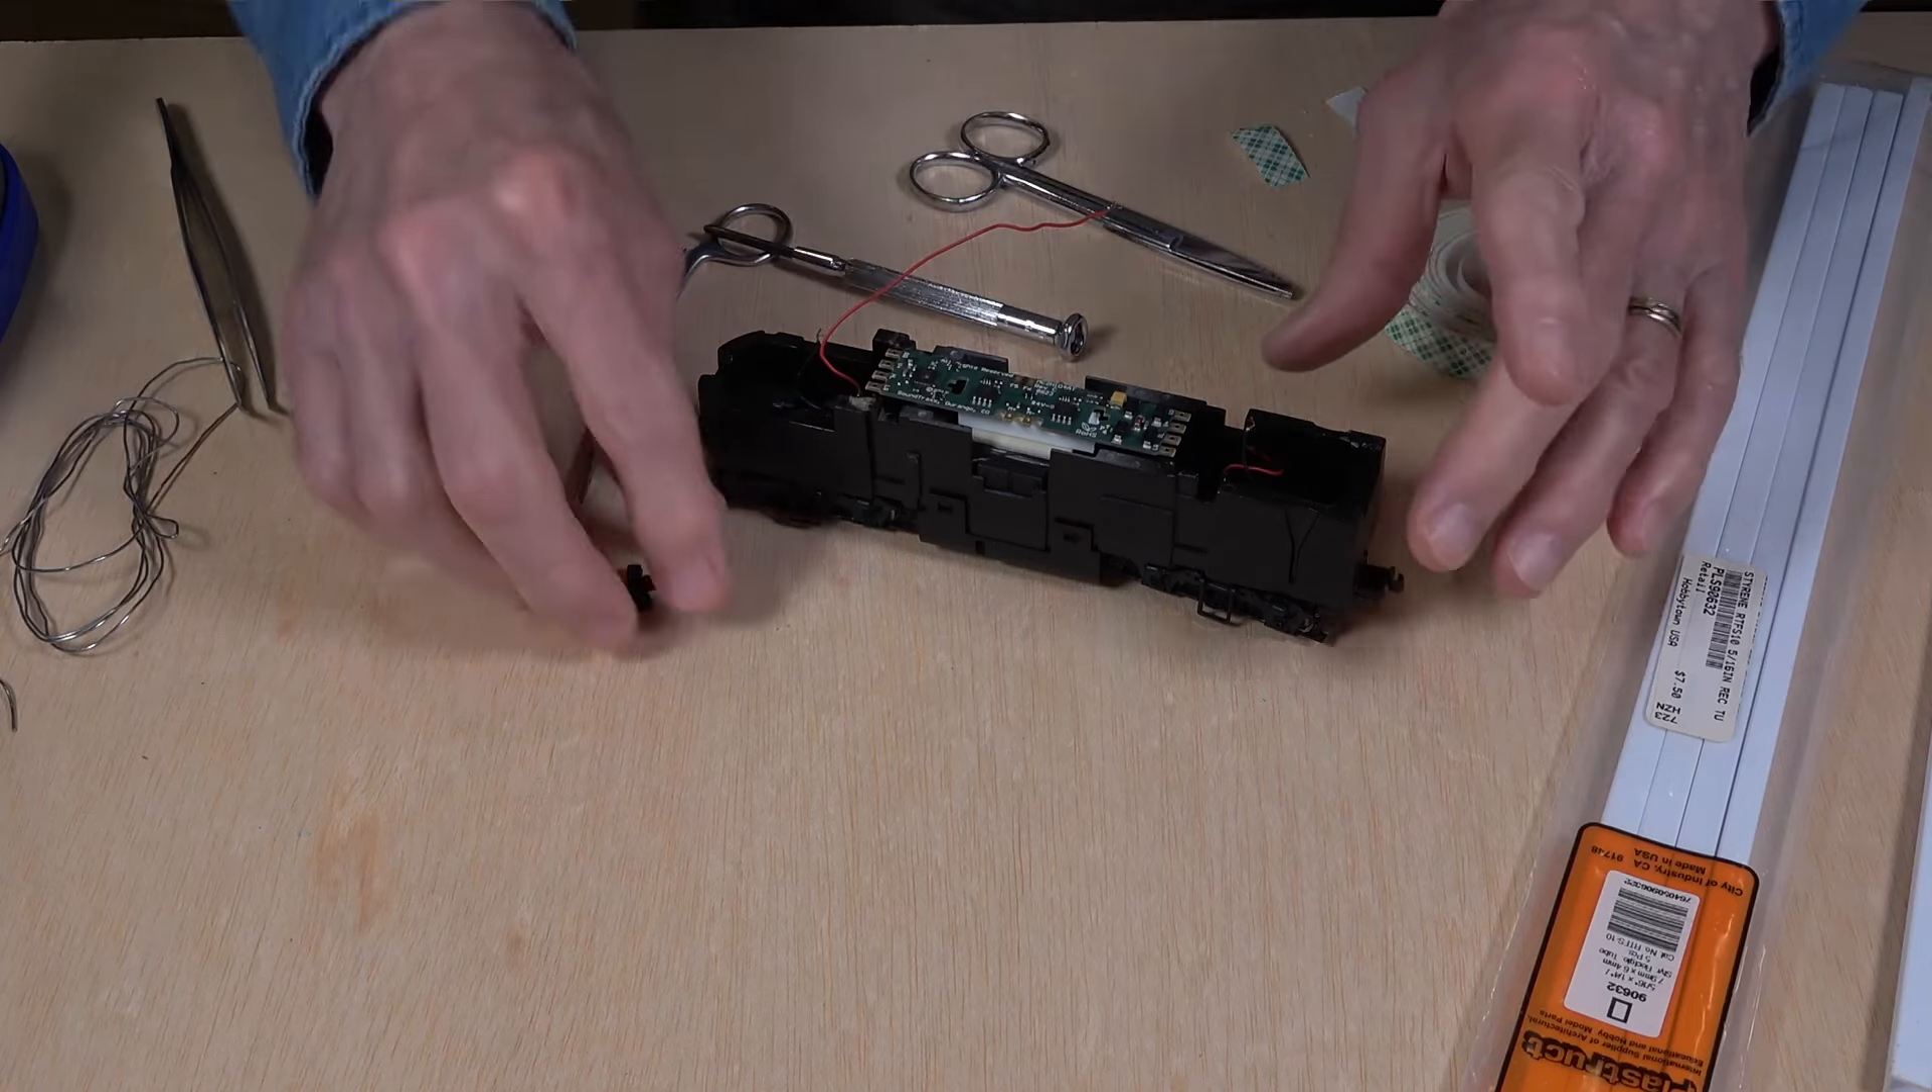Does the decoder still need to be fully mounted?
No.